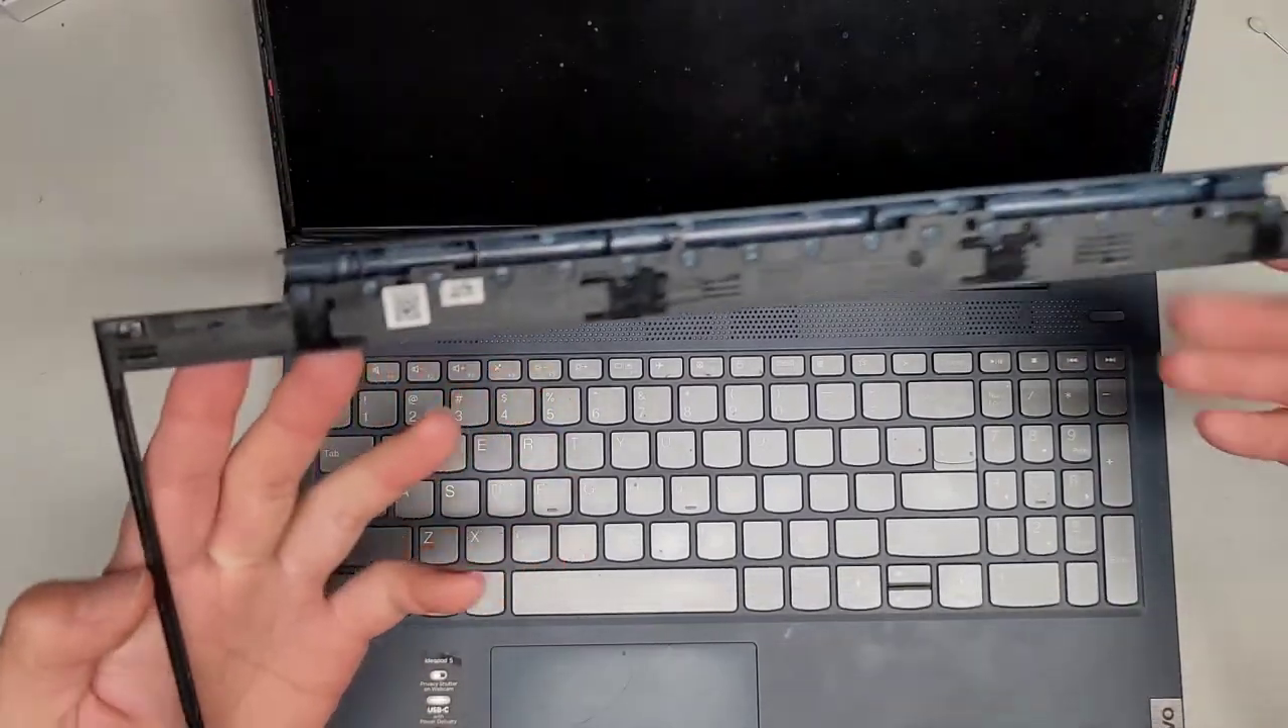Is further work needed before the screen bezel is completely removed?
No.